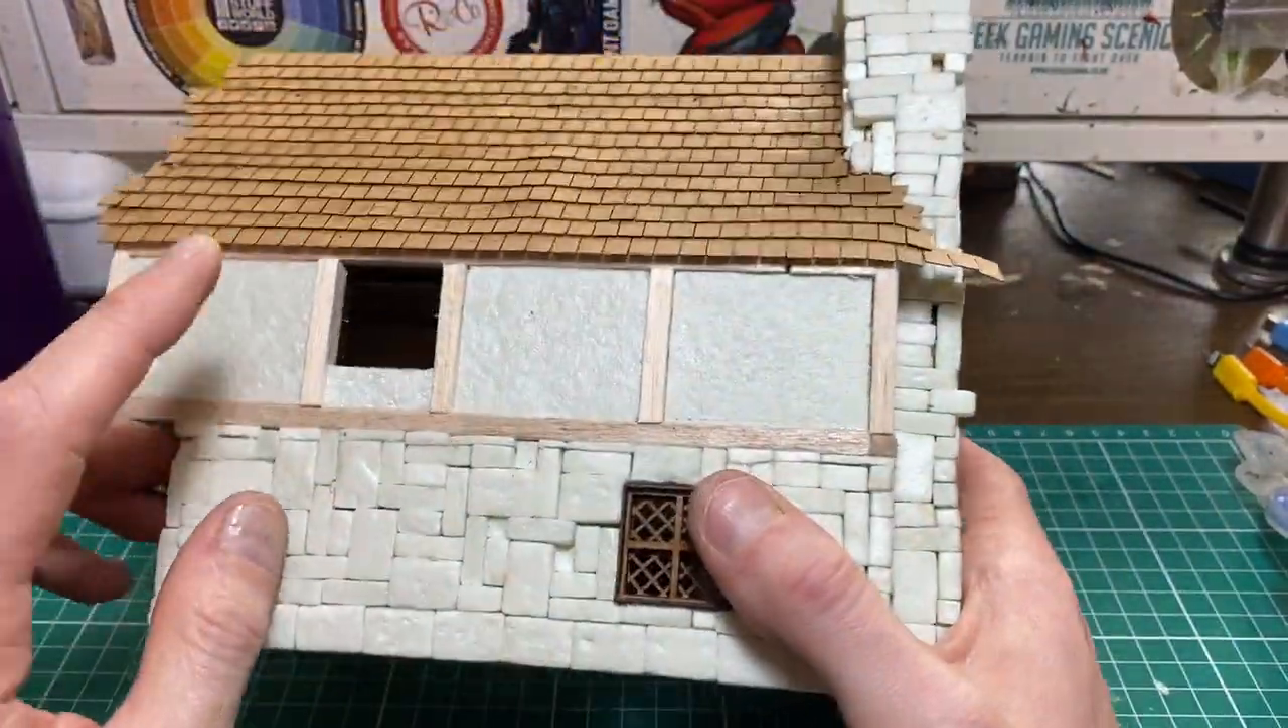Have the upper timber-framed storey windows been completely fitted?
No.